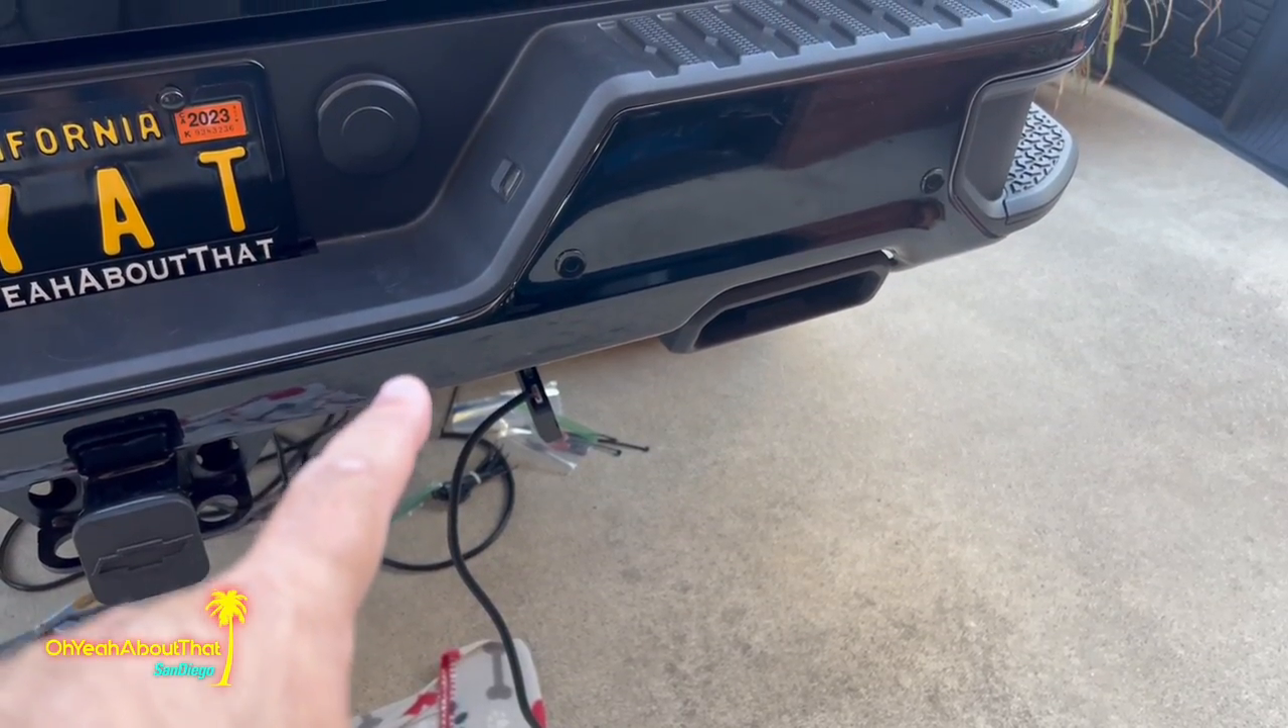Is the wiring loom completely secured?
No.